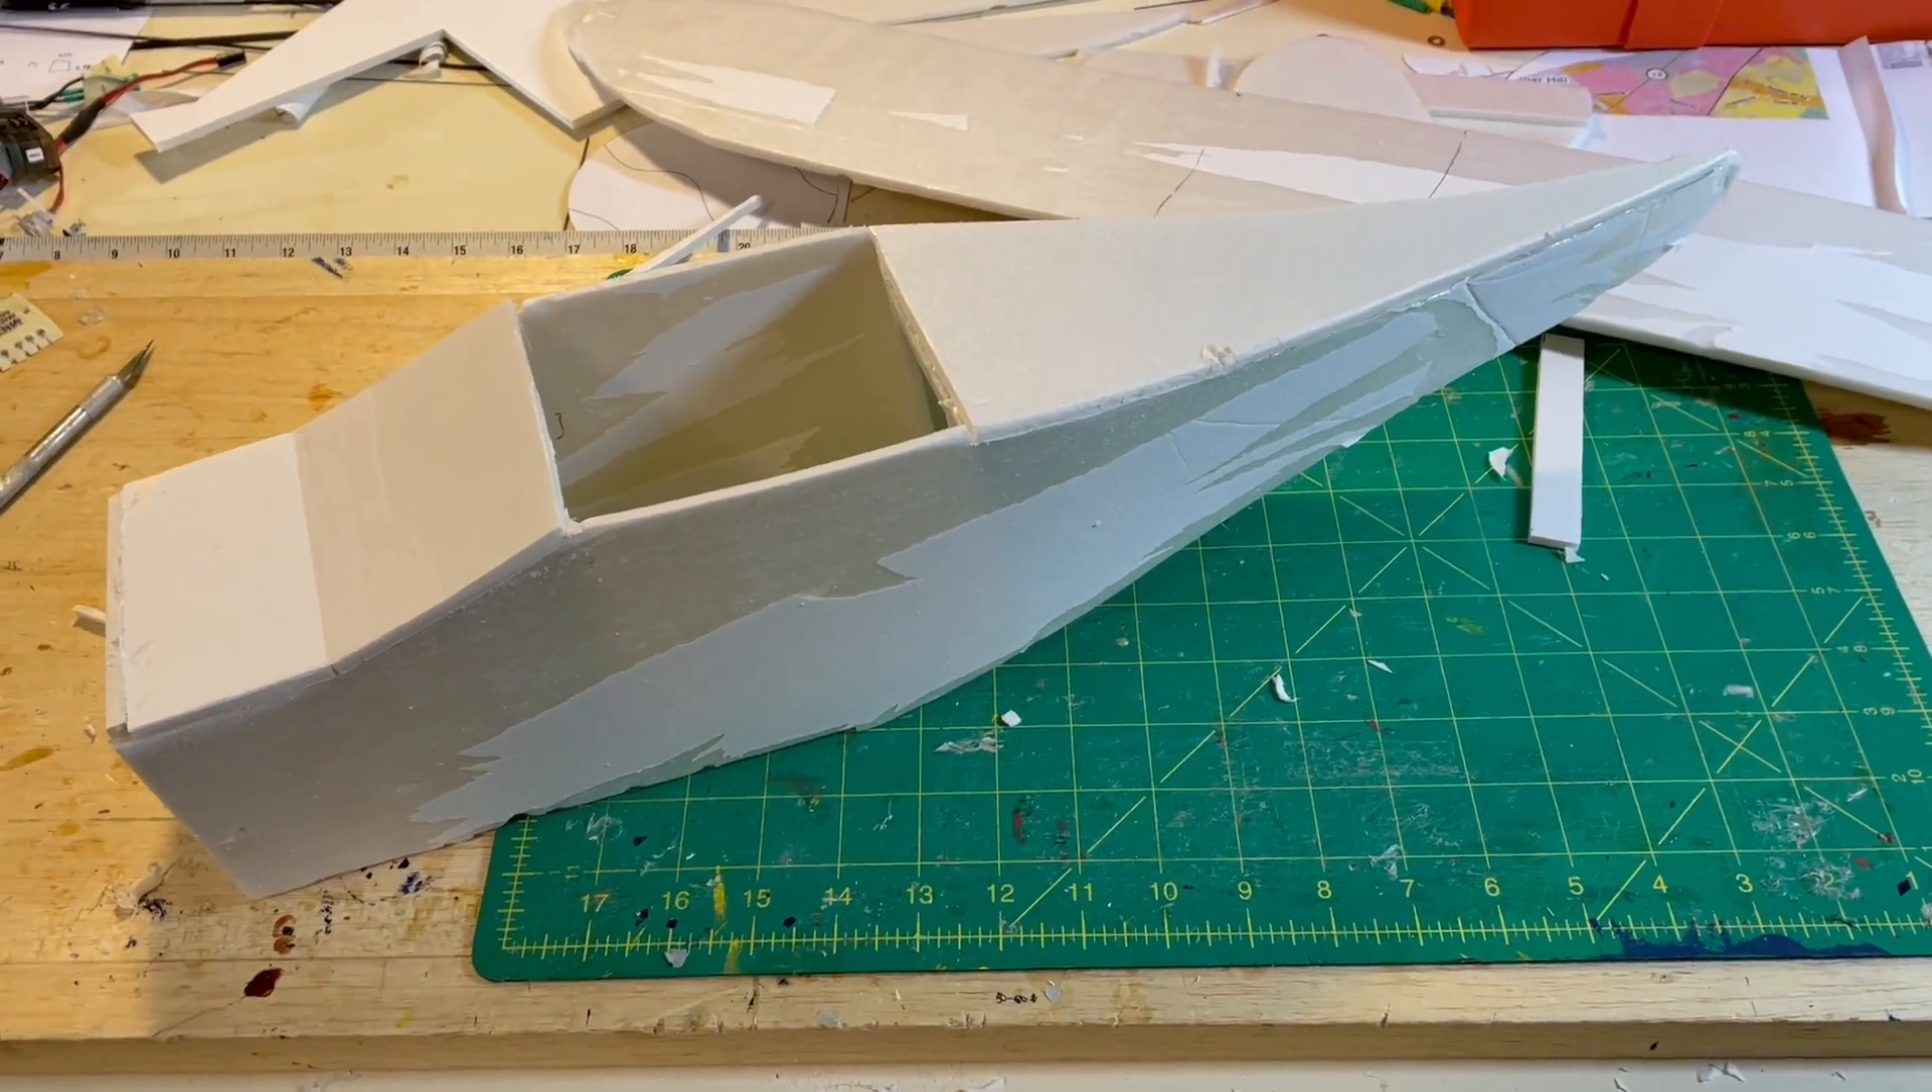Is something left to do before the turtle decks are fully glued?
No.